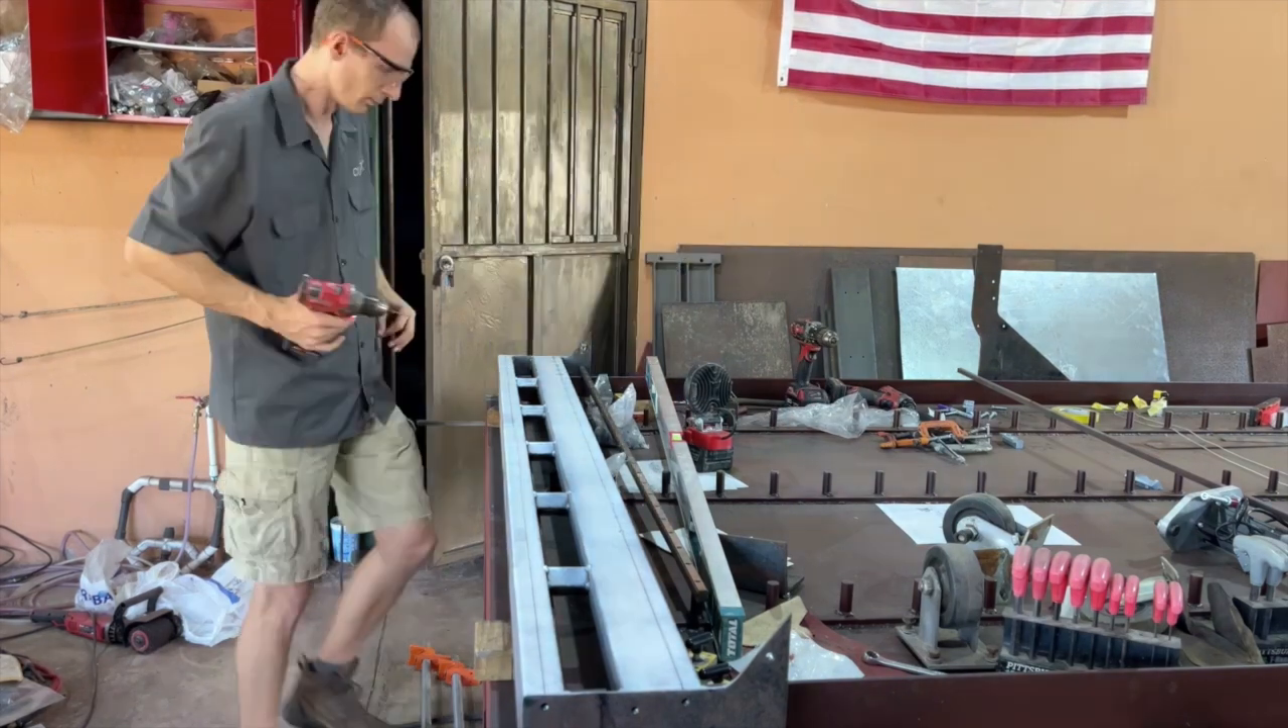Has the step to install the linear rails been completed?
No.